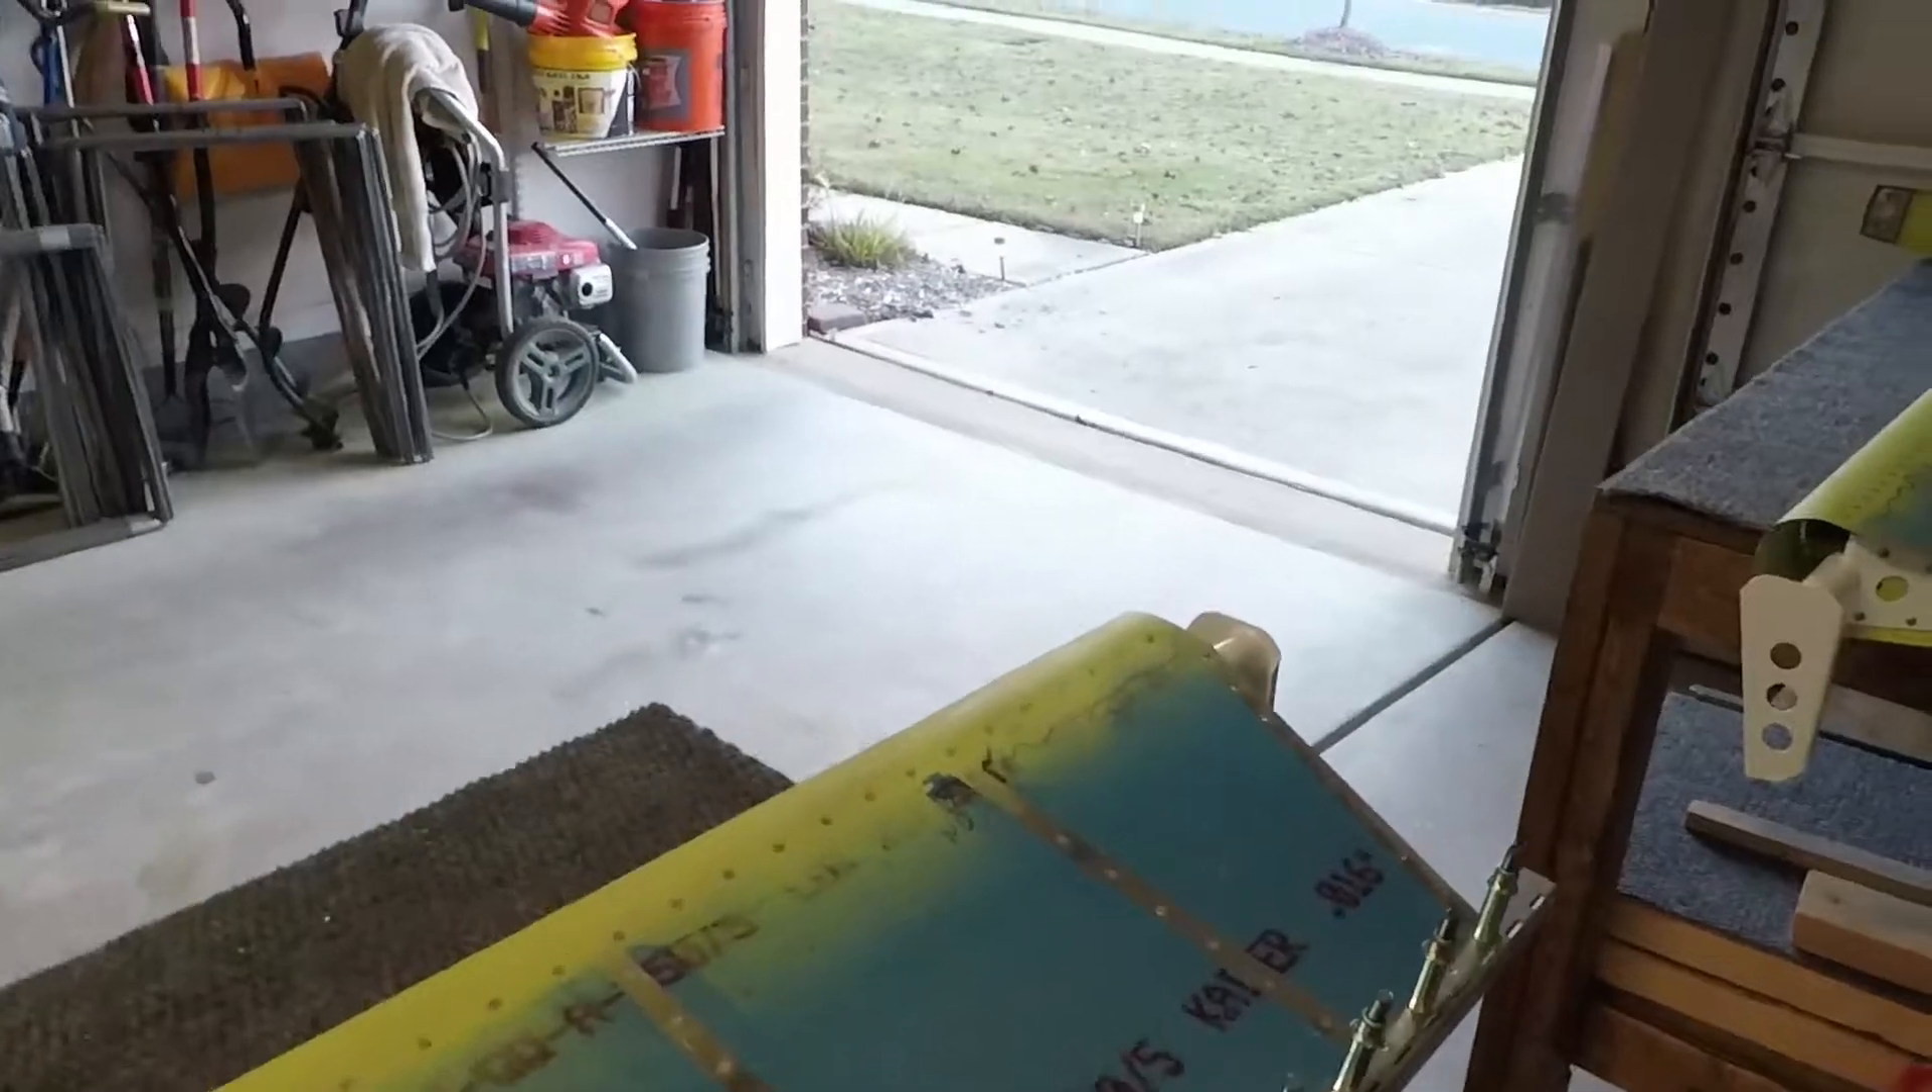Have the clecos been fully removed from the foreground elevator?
No.